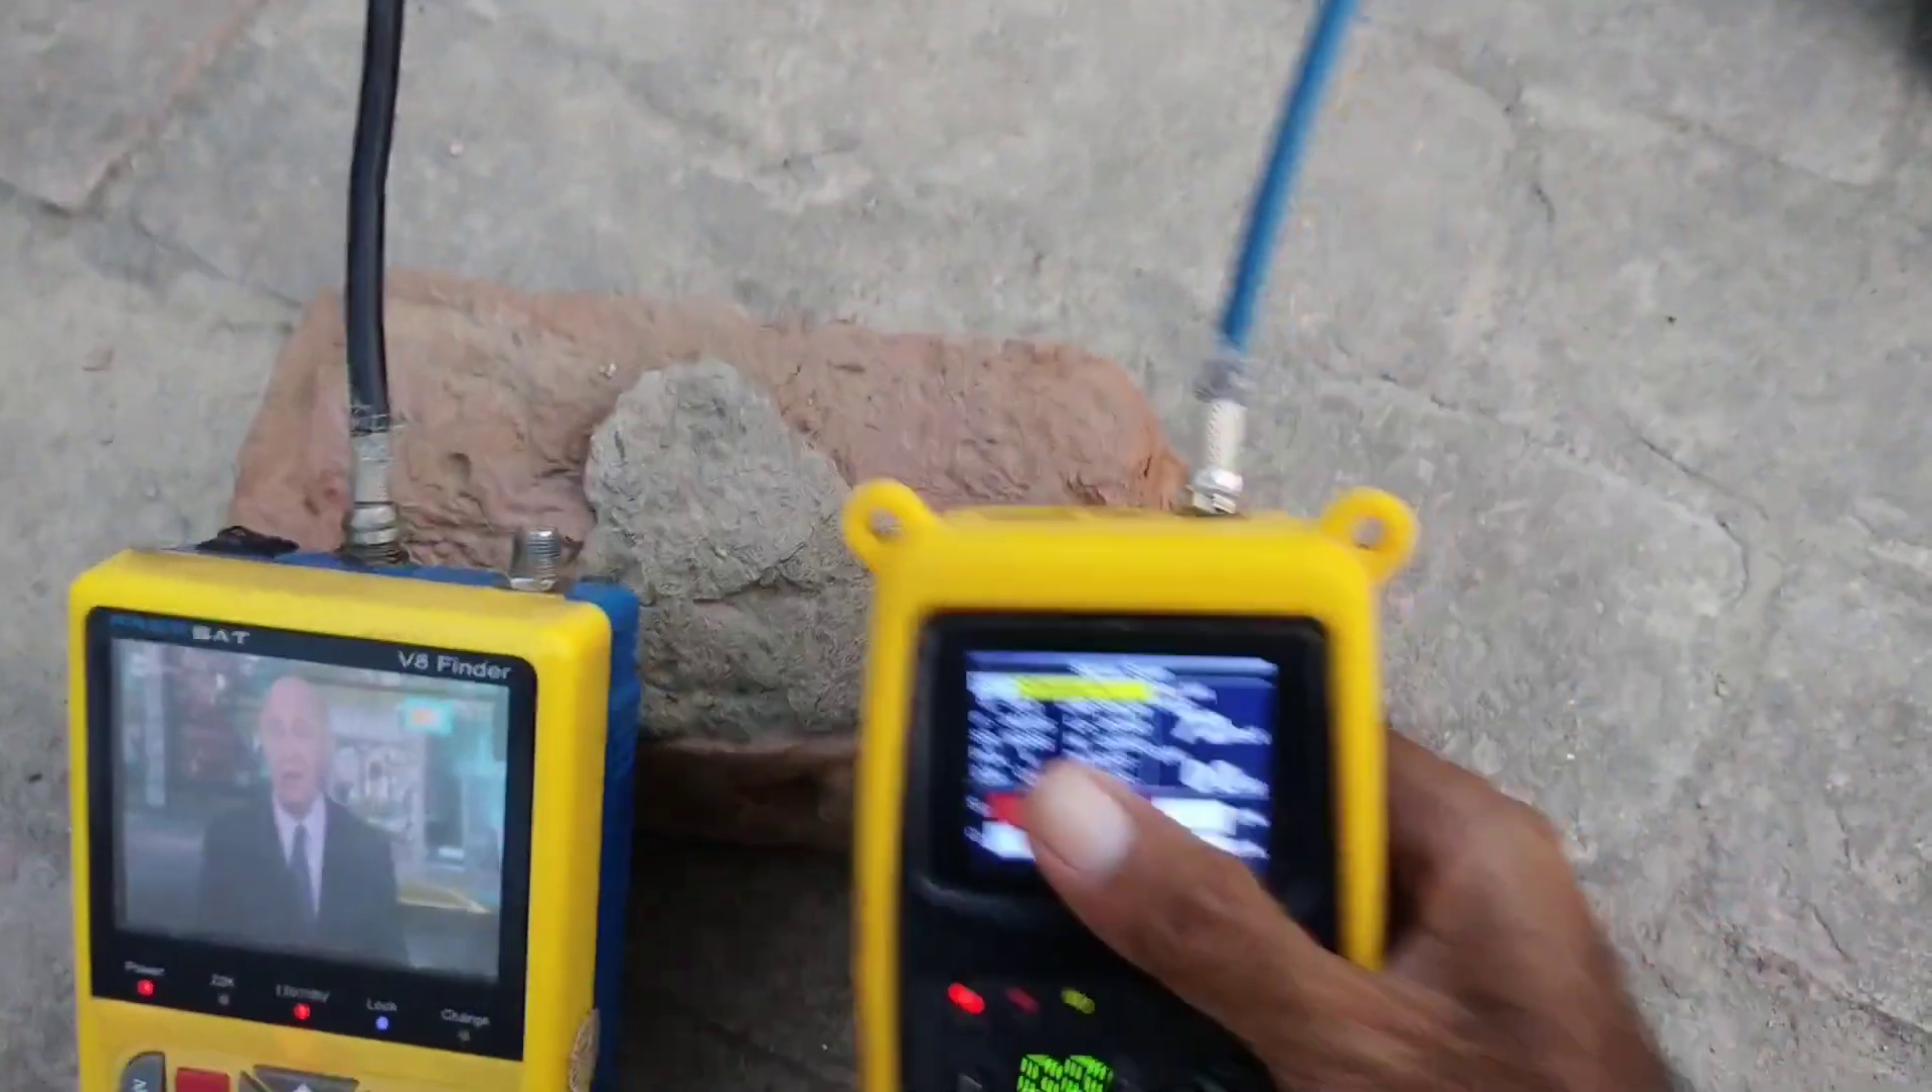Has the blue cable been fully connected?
Yes.